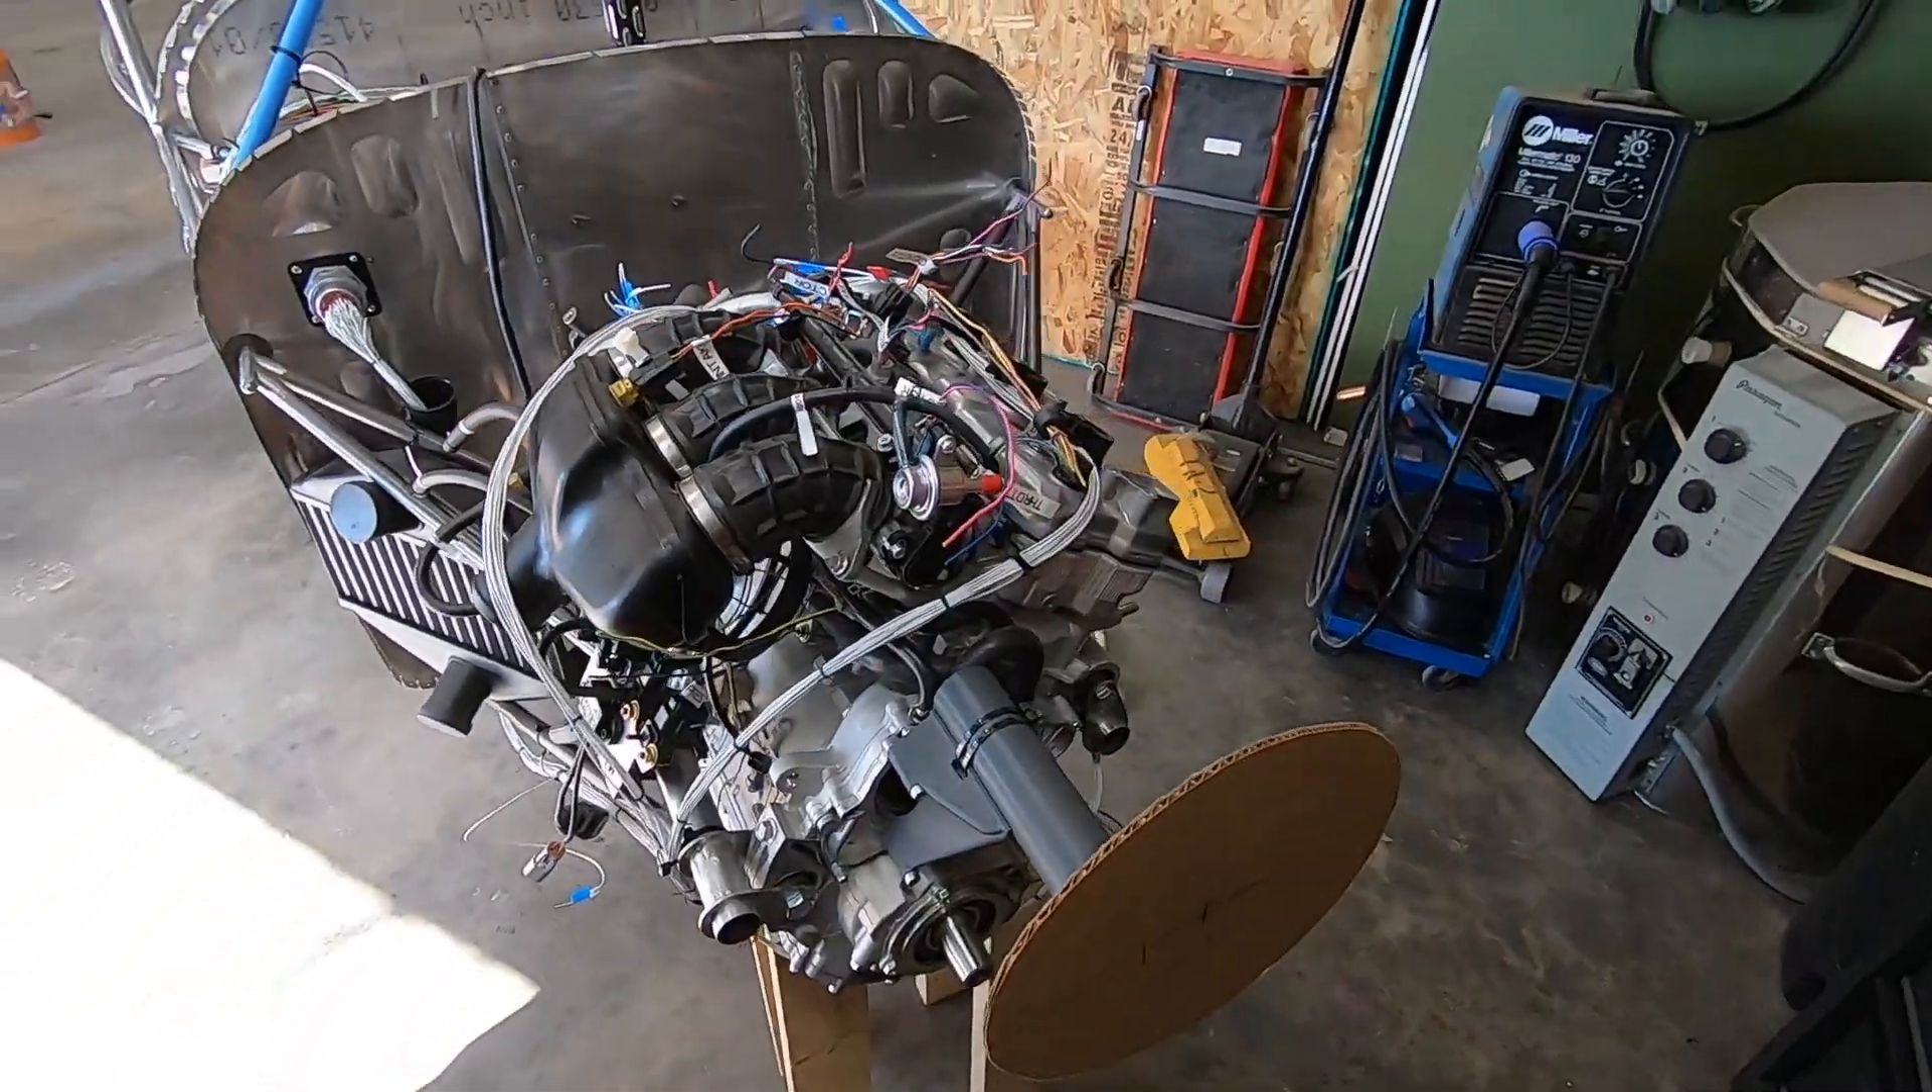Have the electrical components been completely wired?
No.